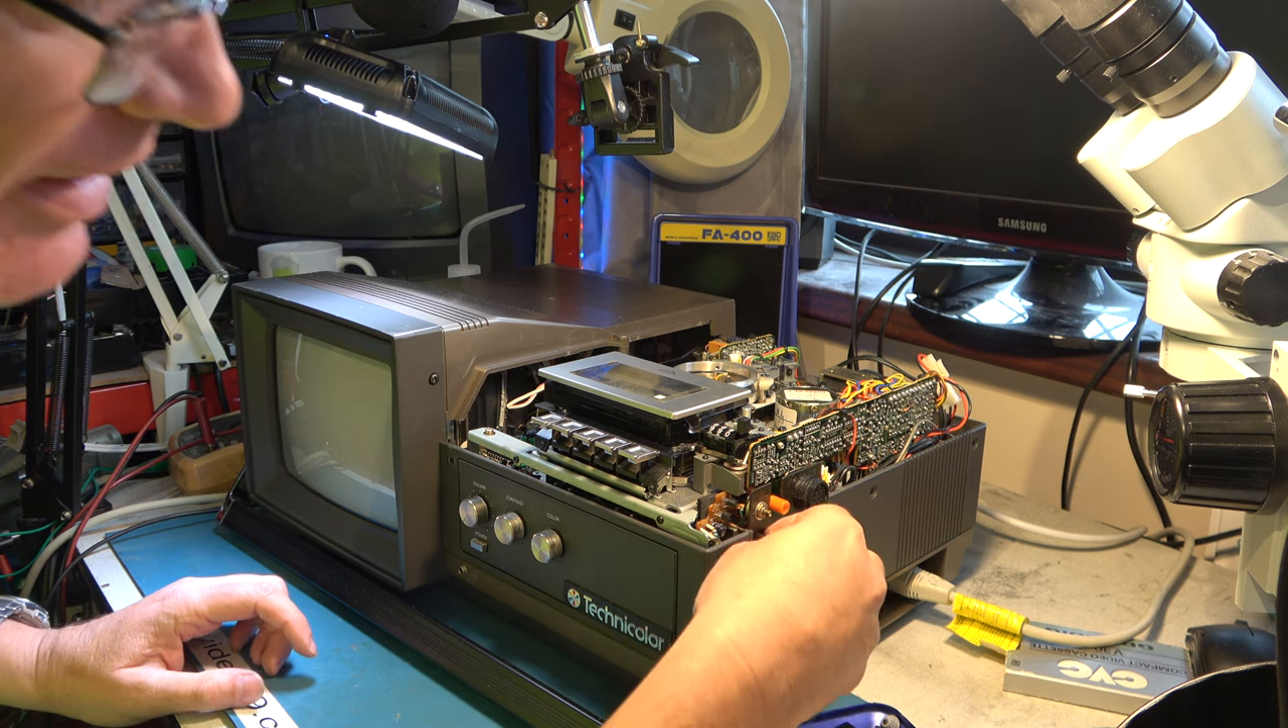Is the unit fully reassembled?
No.